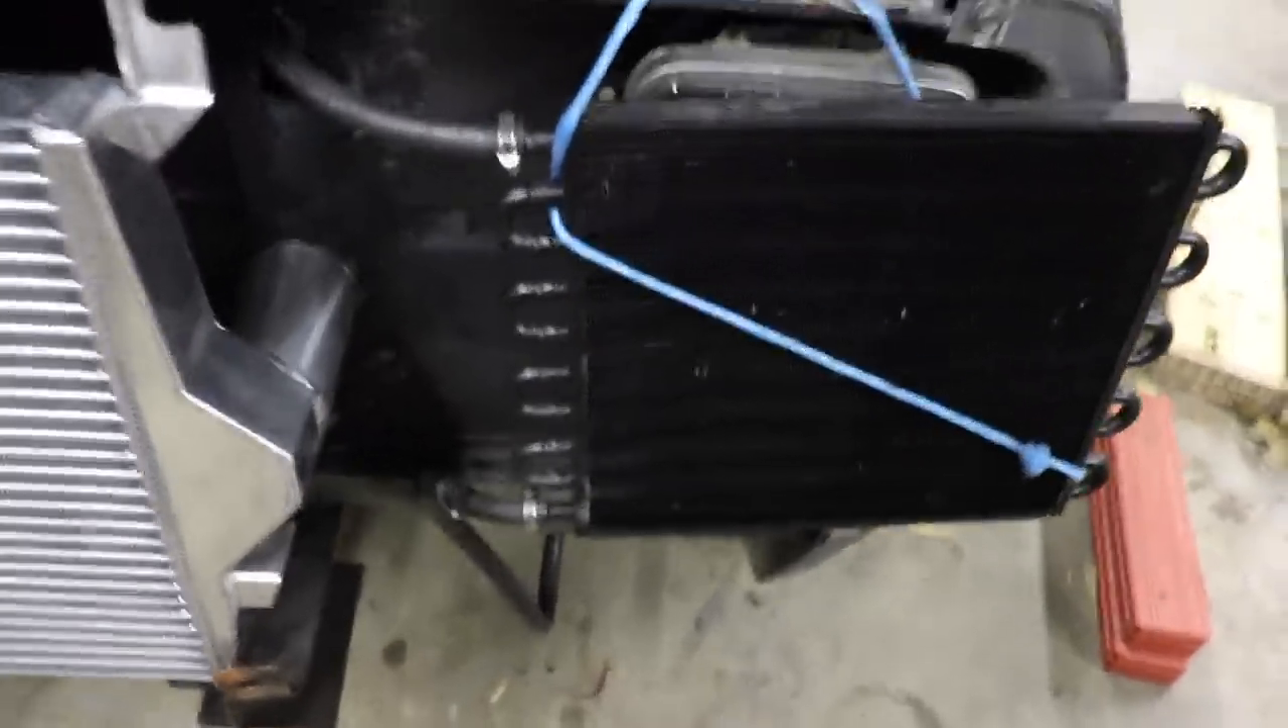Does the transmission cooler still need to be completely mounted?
Yes.